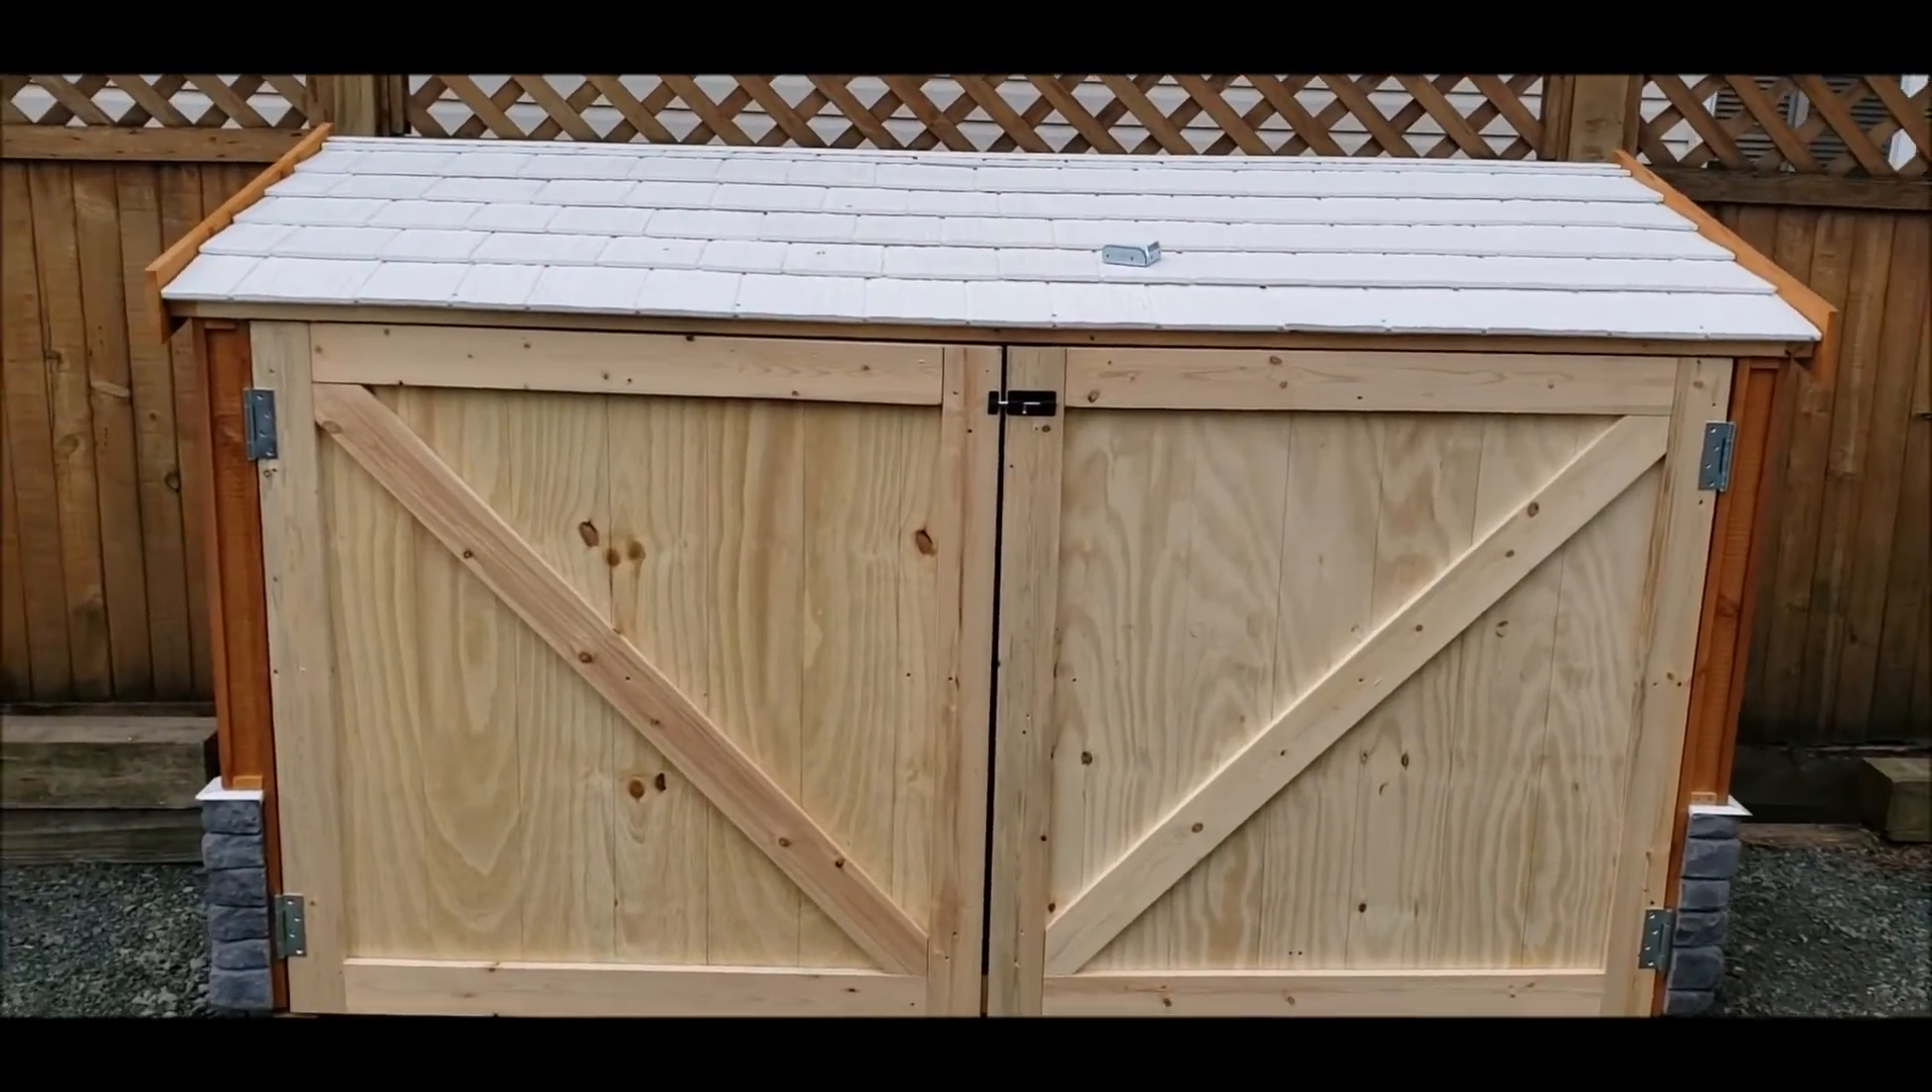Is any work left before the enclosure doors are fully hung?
No.